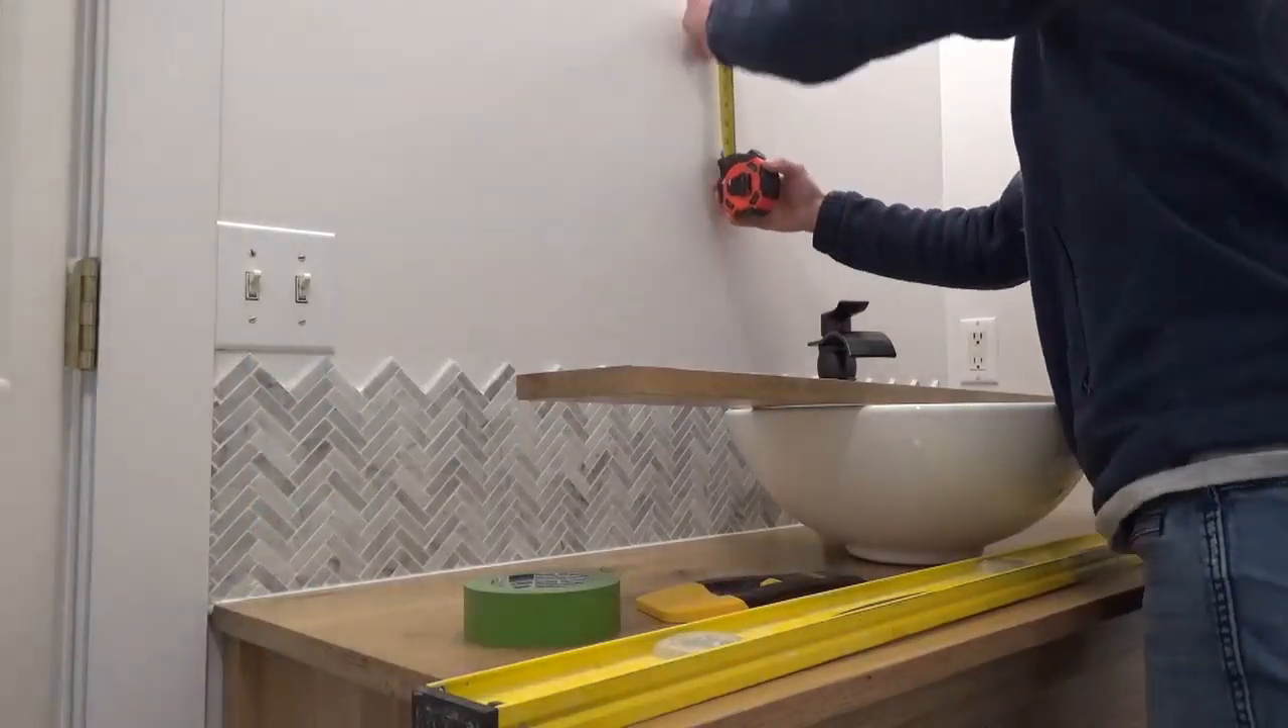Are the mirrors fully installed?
No.